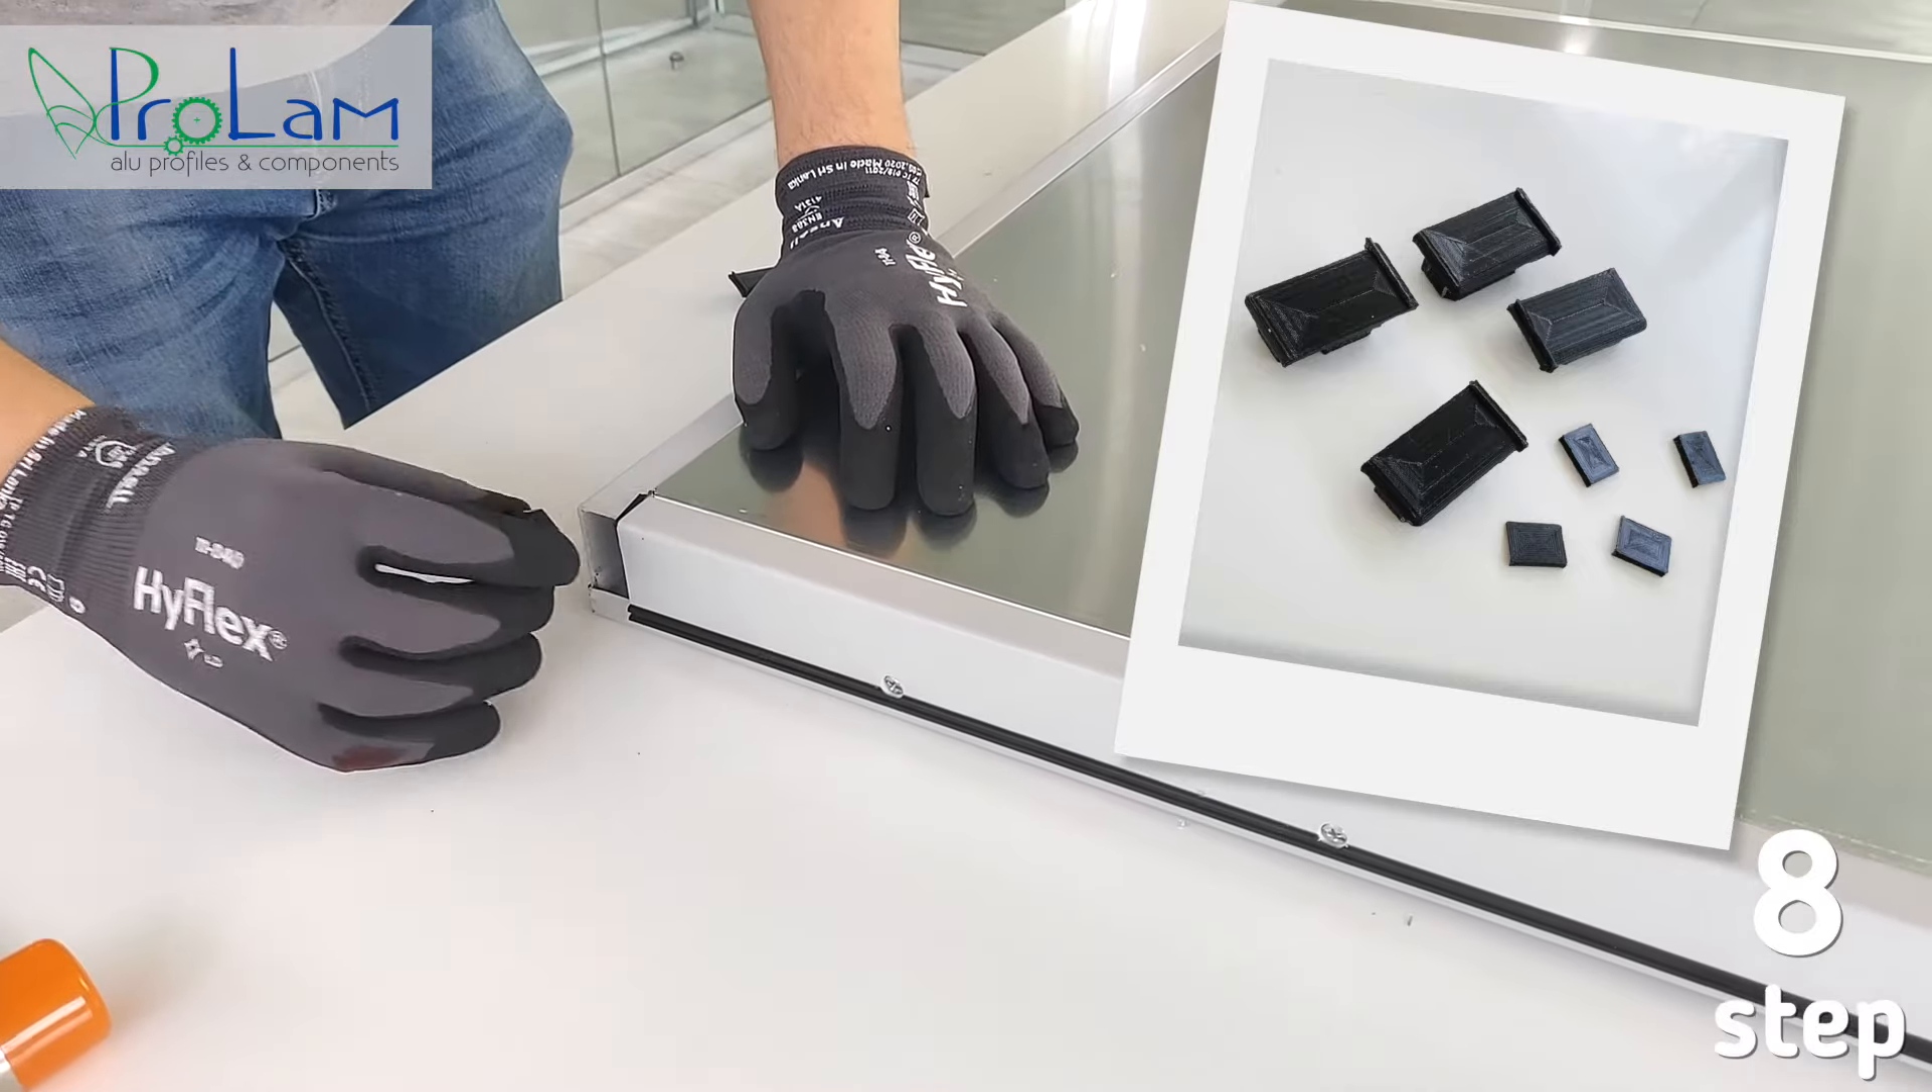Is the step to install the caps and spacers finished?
No.